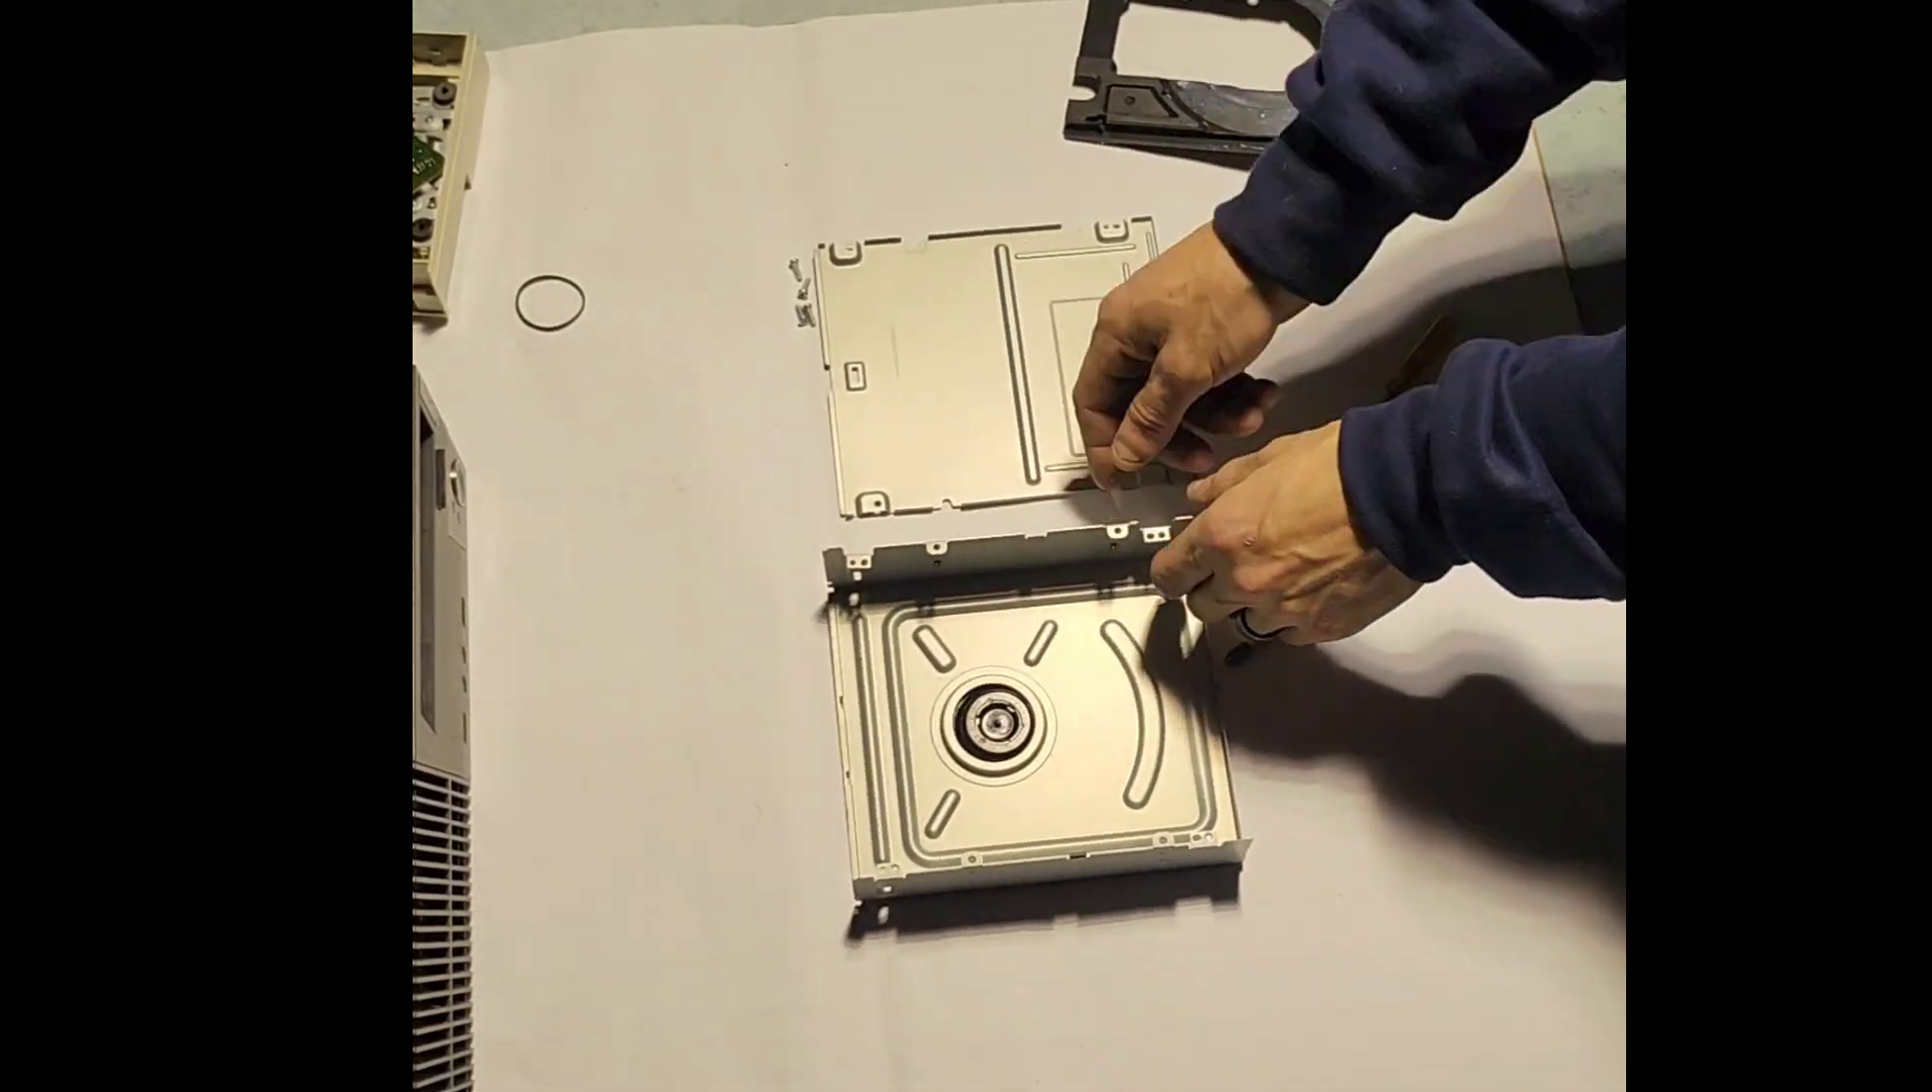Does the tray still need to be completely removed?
No.